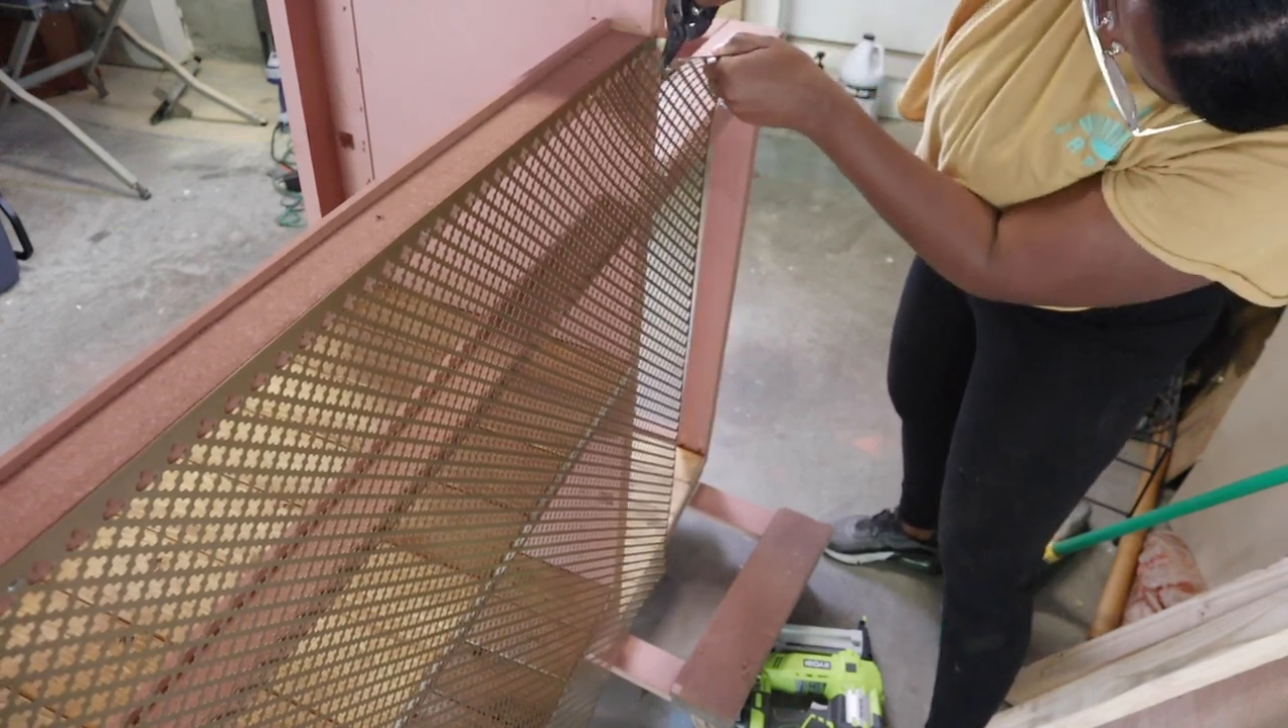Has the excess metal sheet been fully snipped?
No.